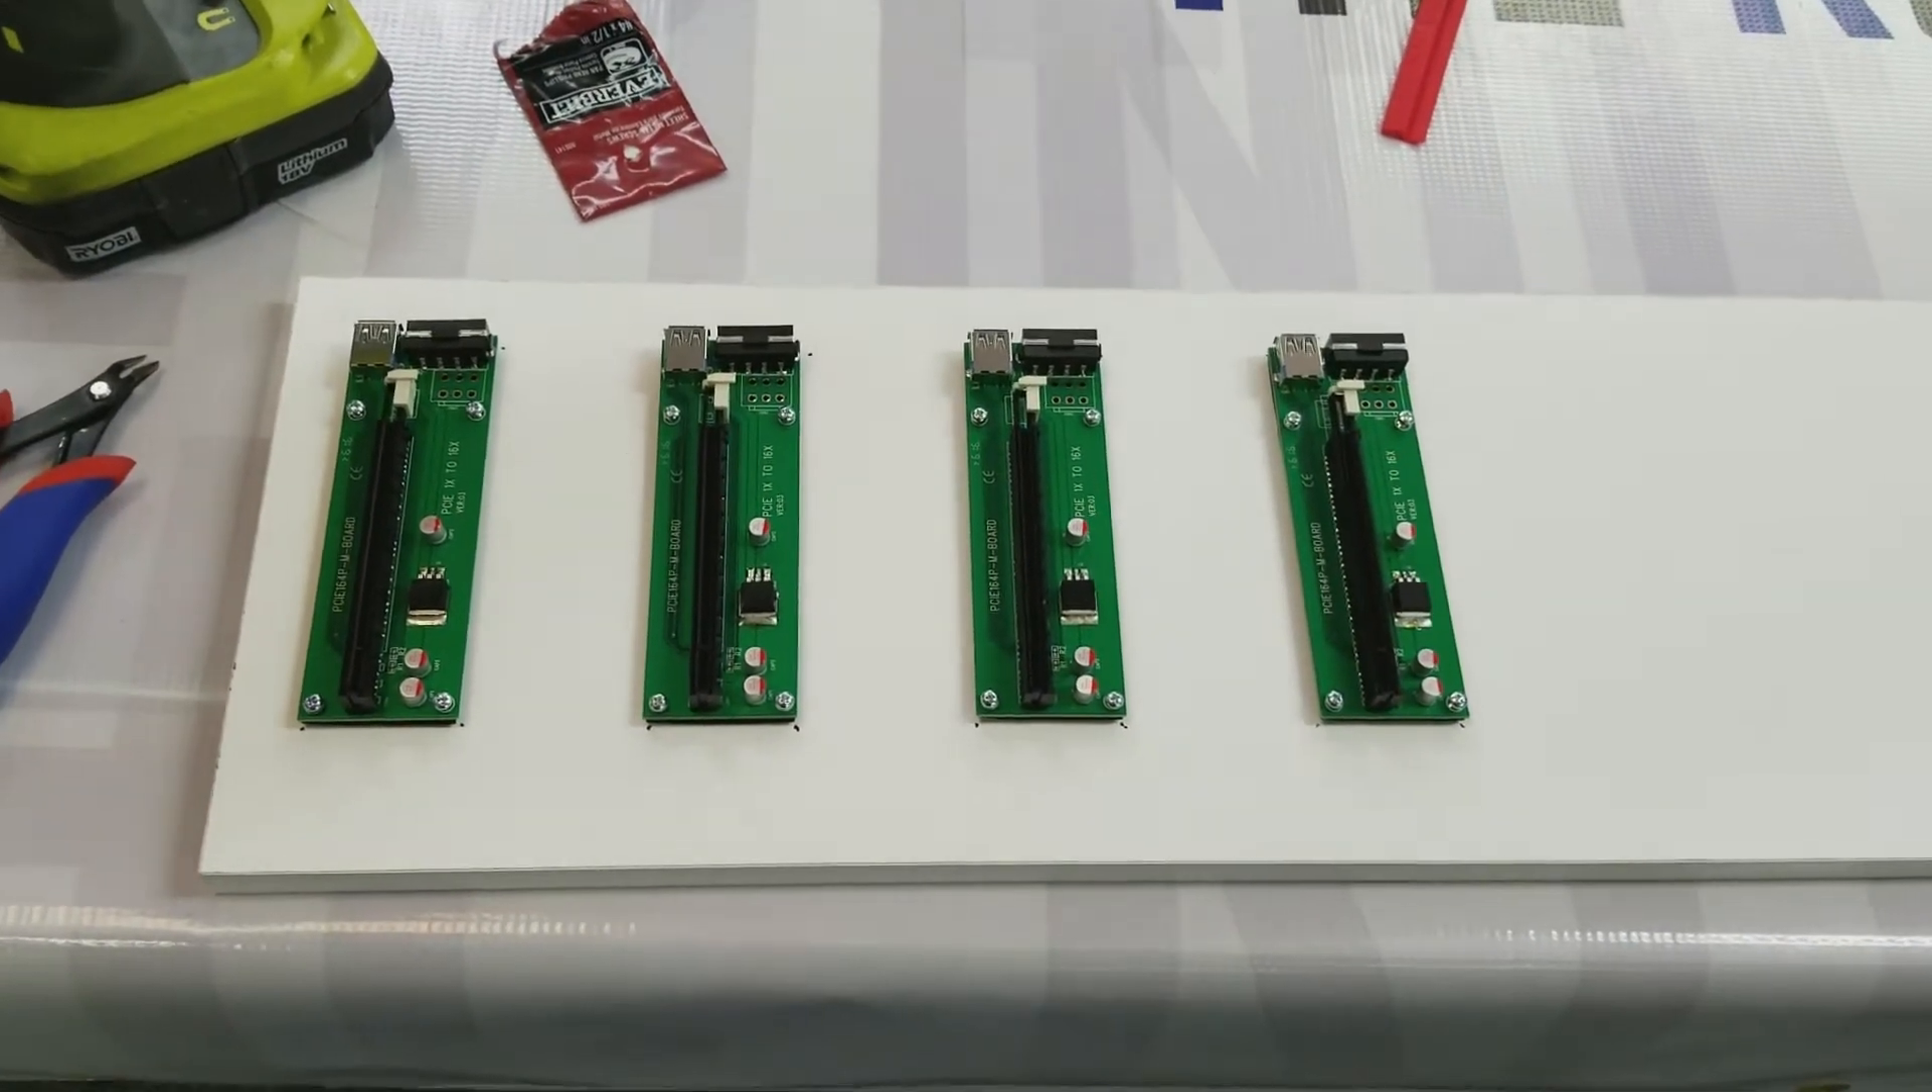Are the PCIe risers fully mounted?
Yes.